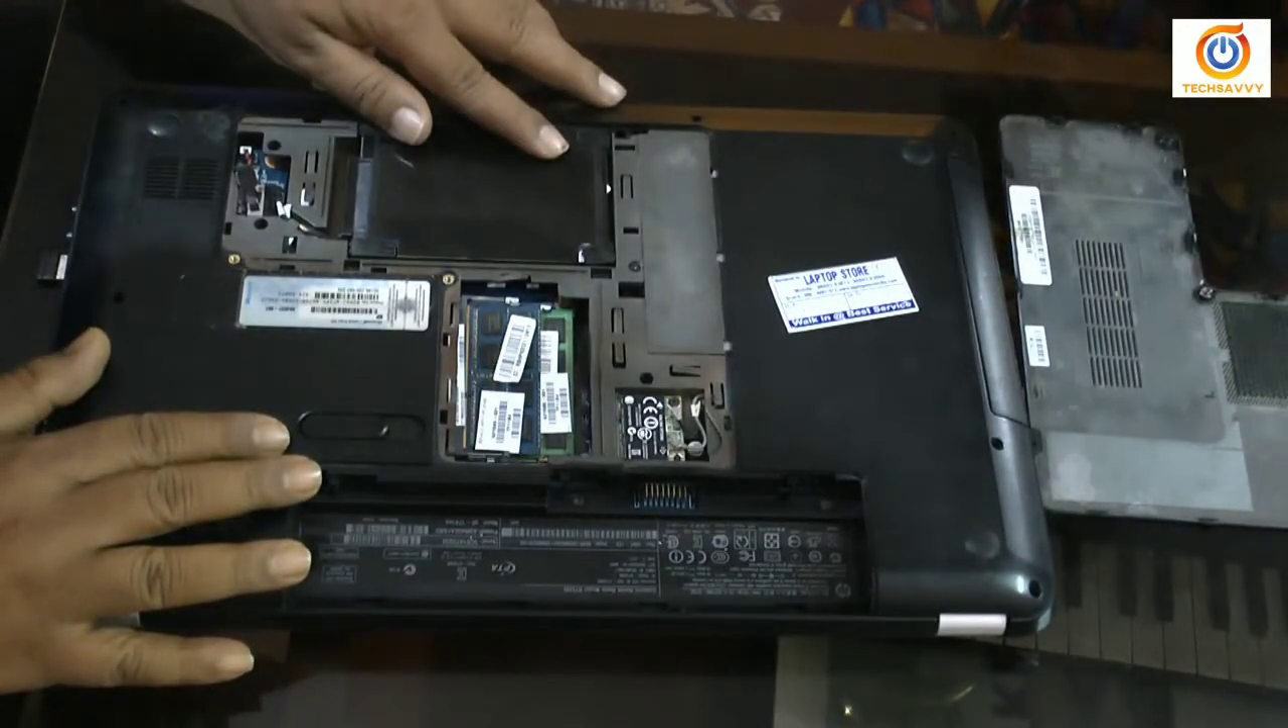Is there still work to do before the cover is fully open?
No.